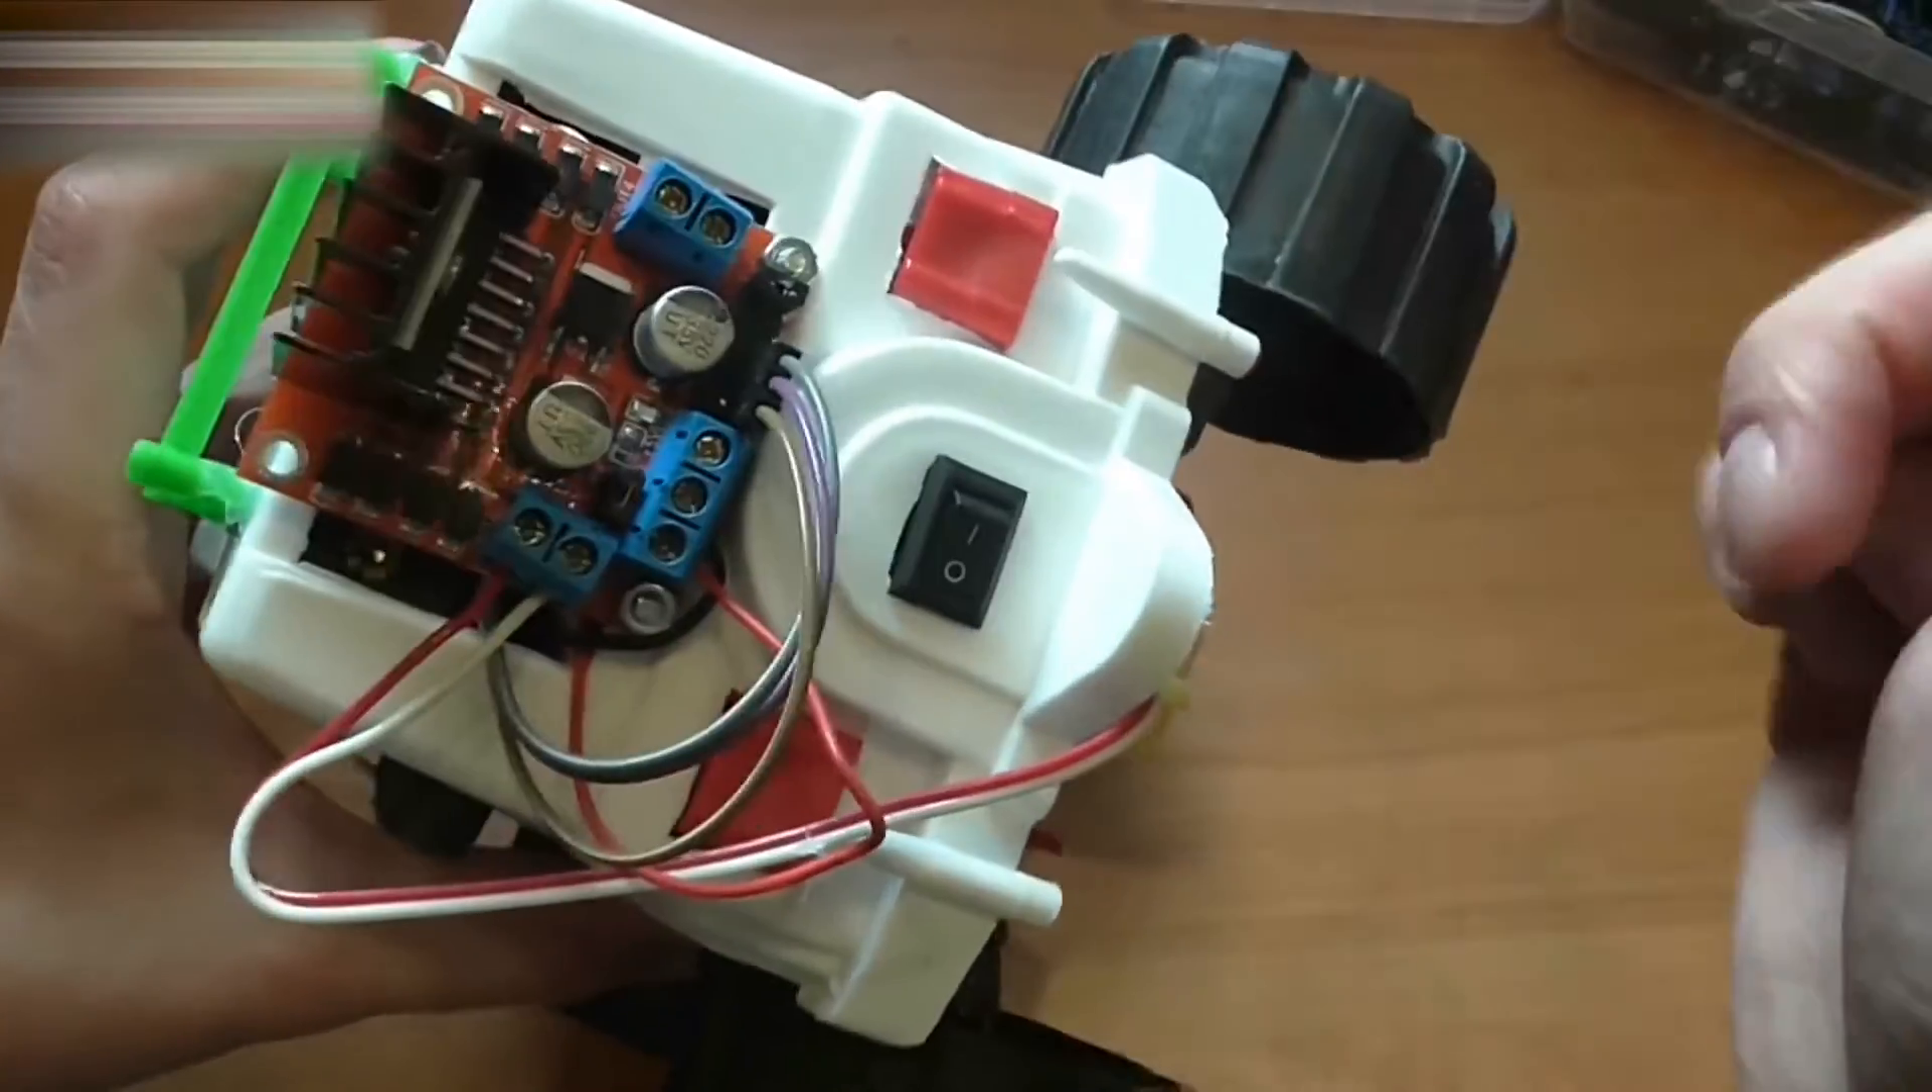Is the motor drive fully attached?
Yes.